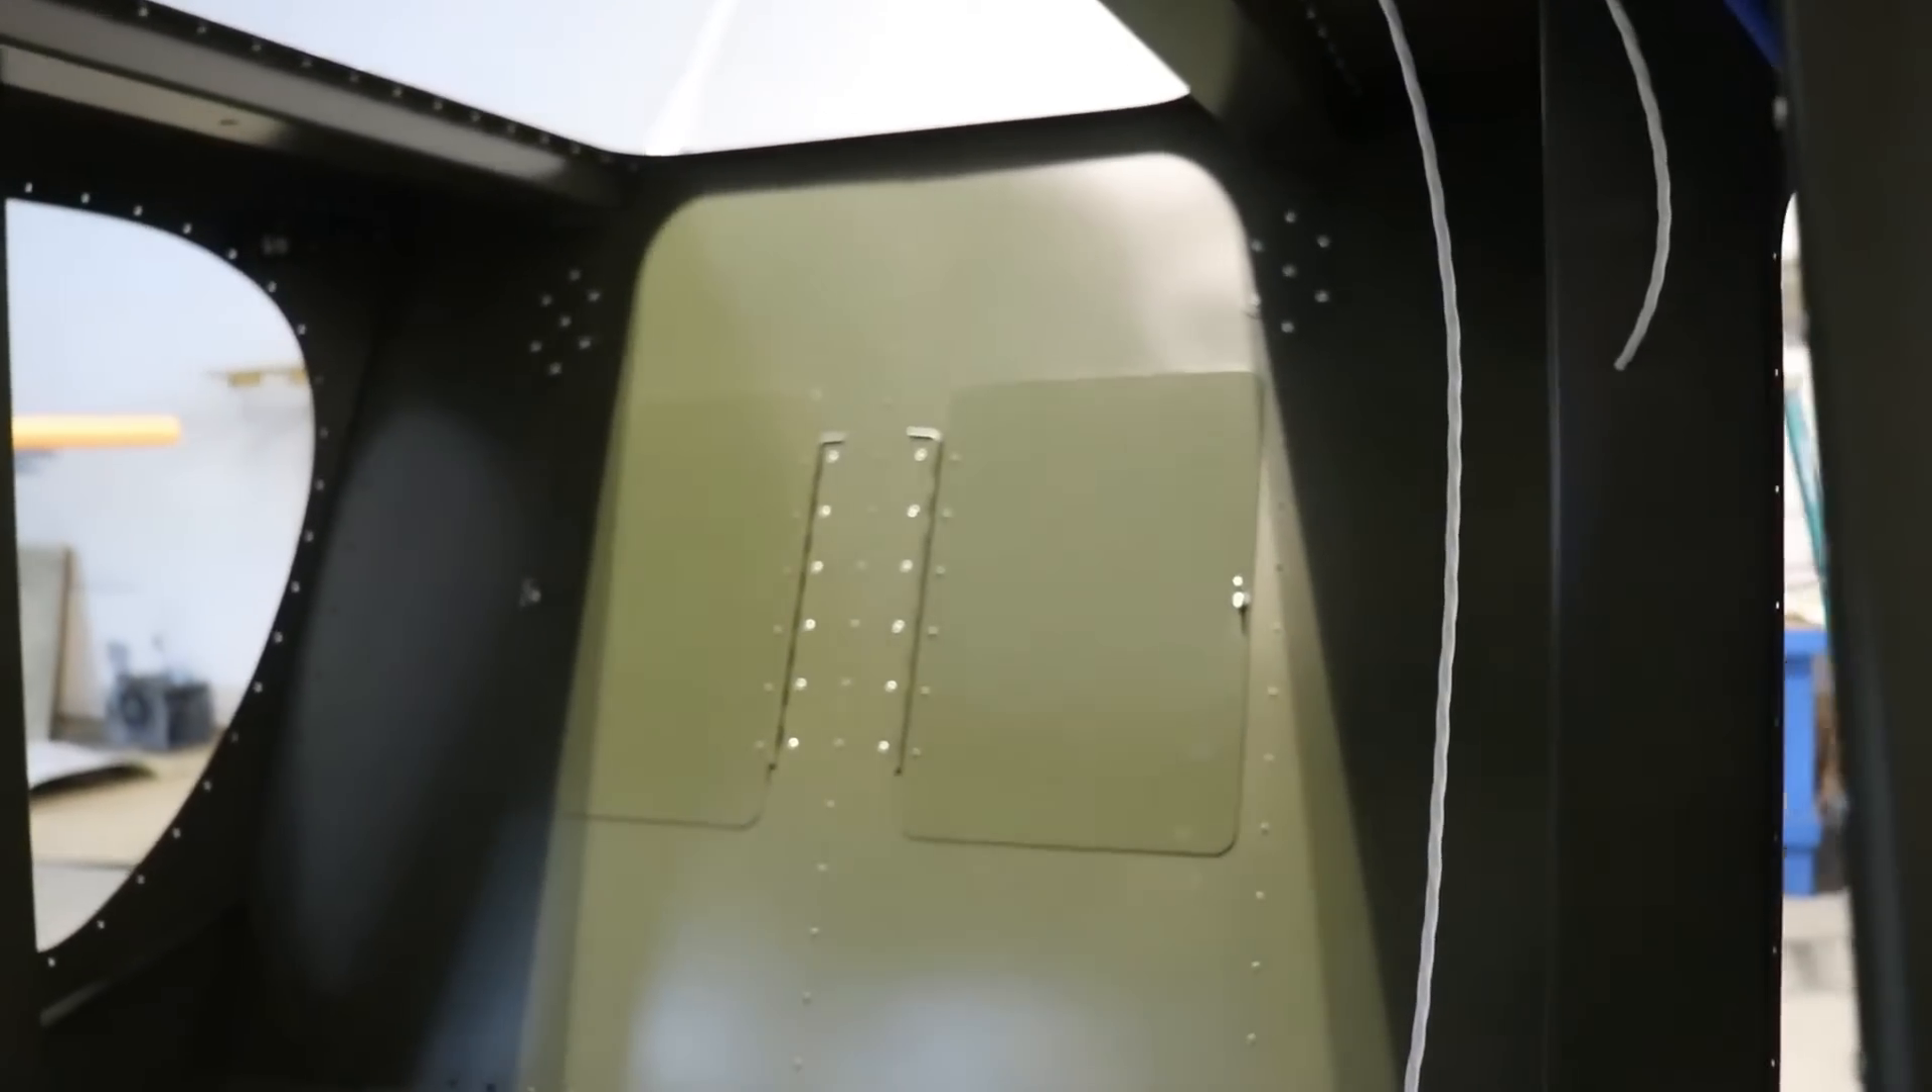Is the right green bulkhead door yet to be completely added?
No.